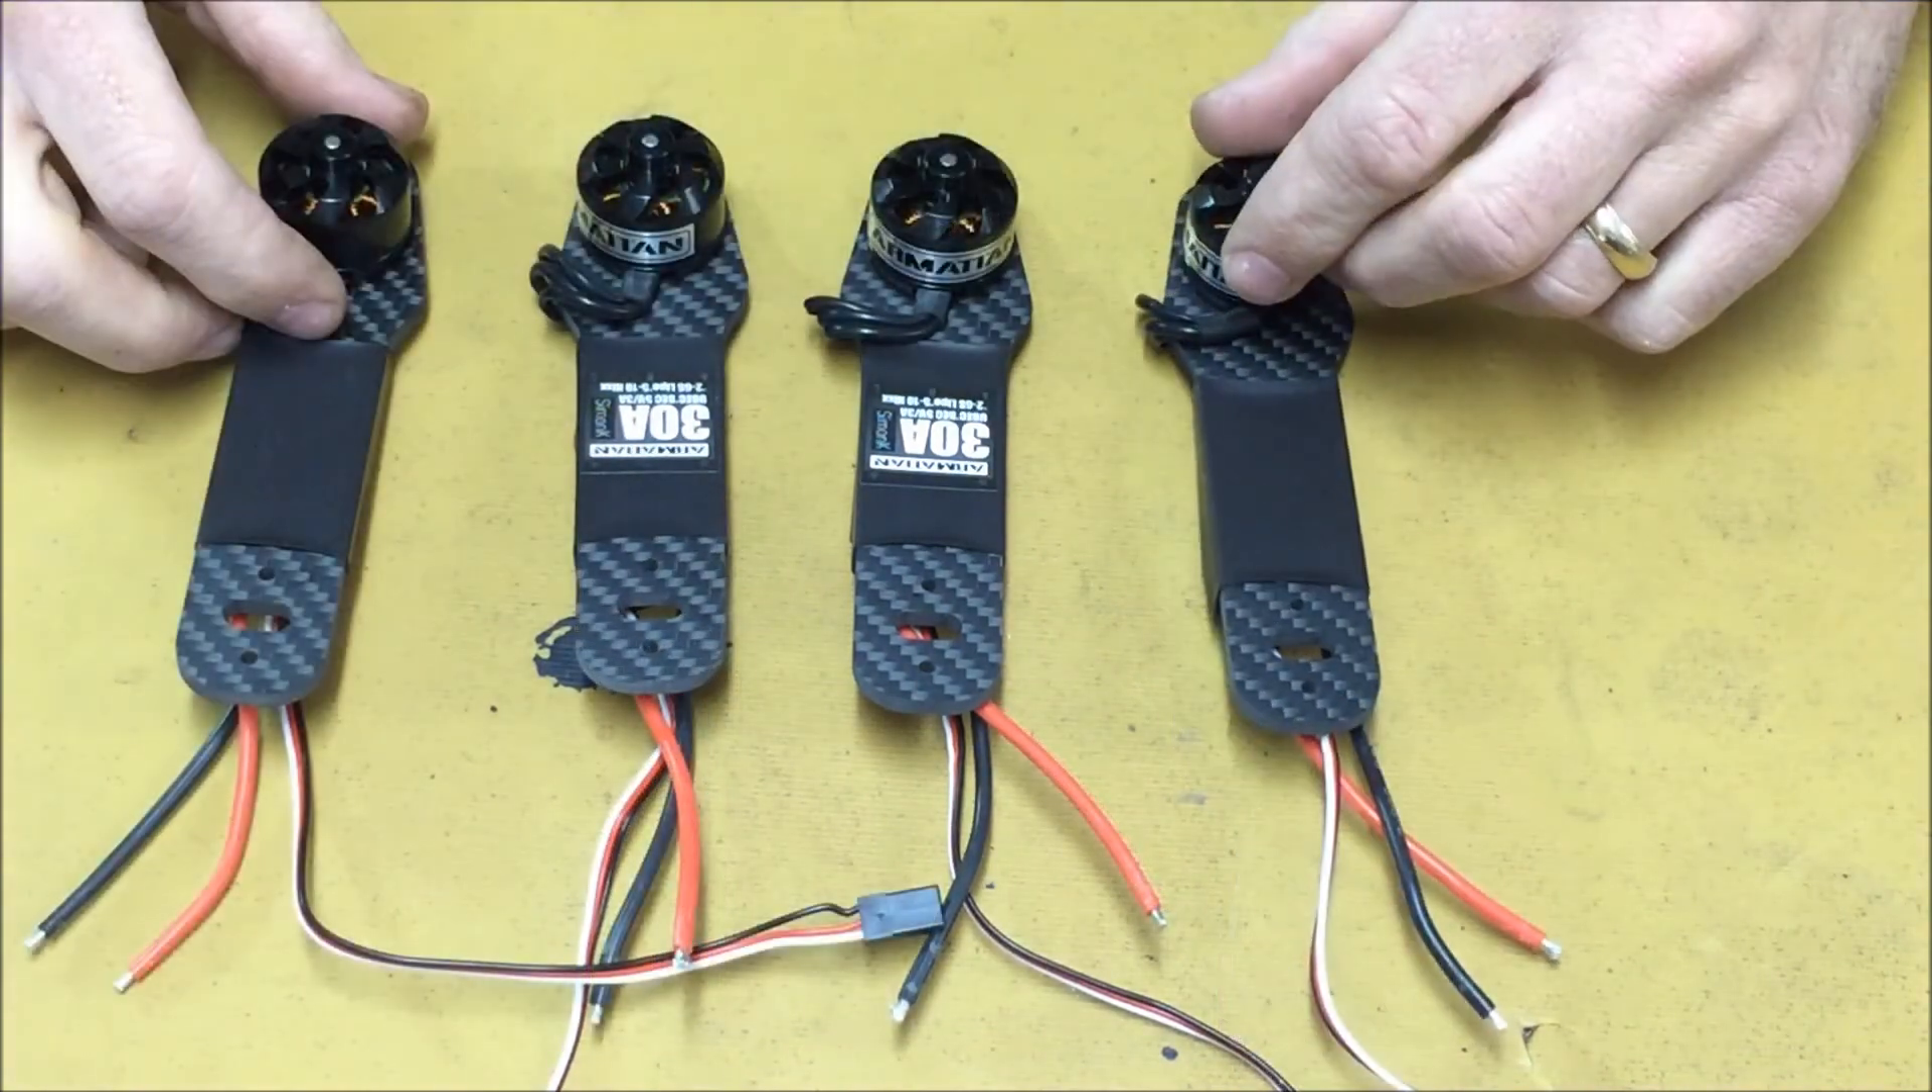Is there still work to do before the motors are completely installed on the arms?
No.